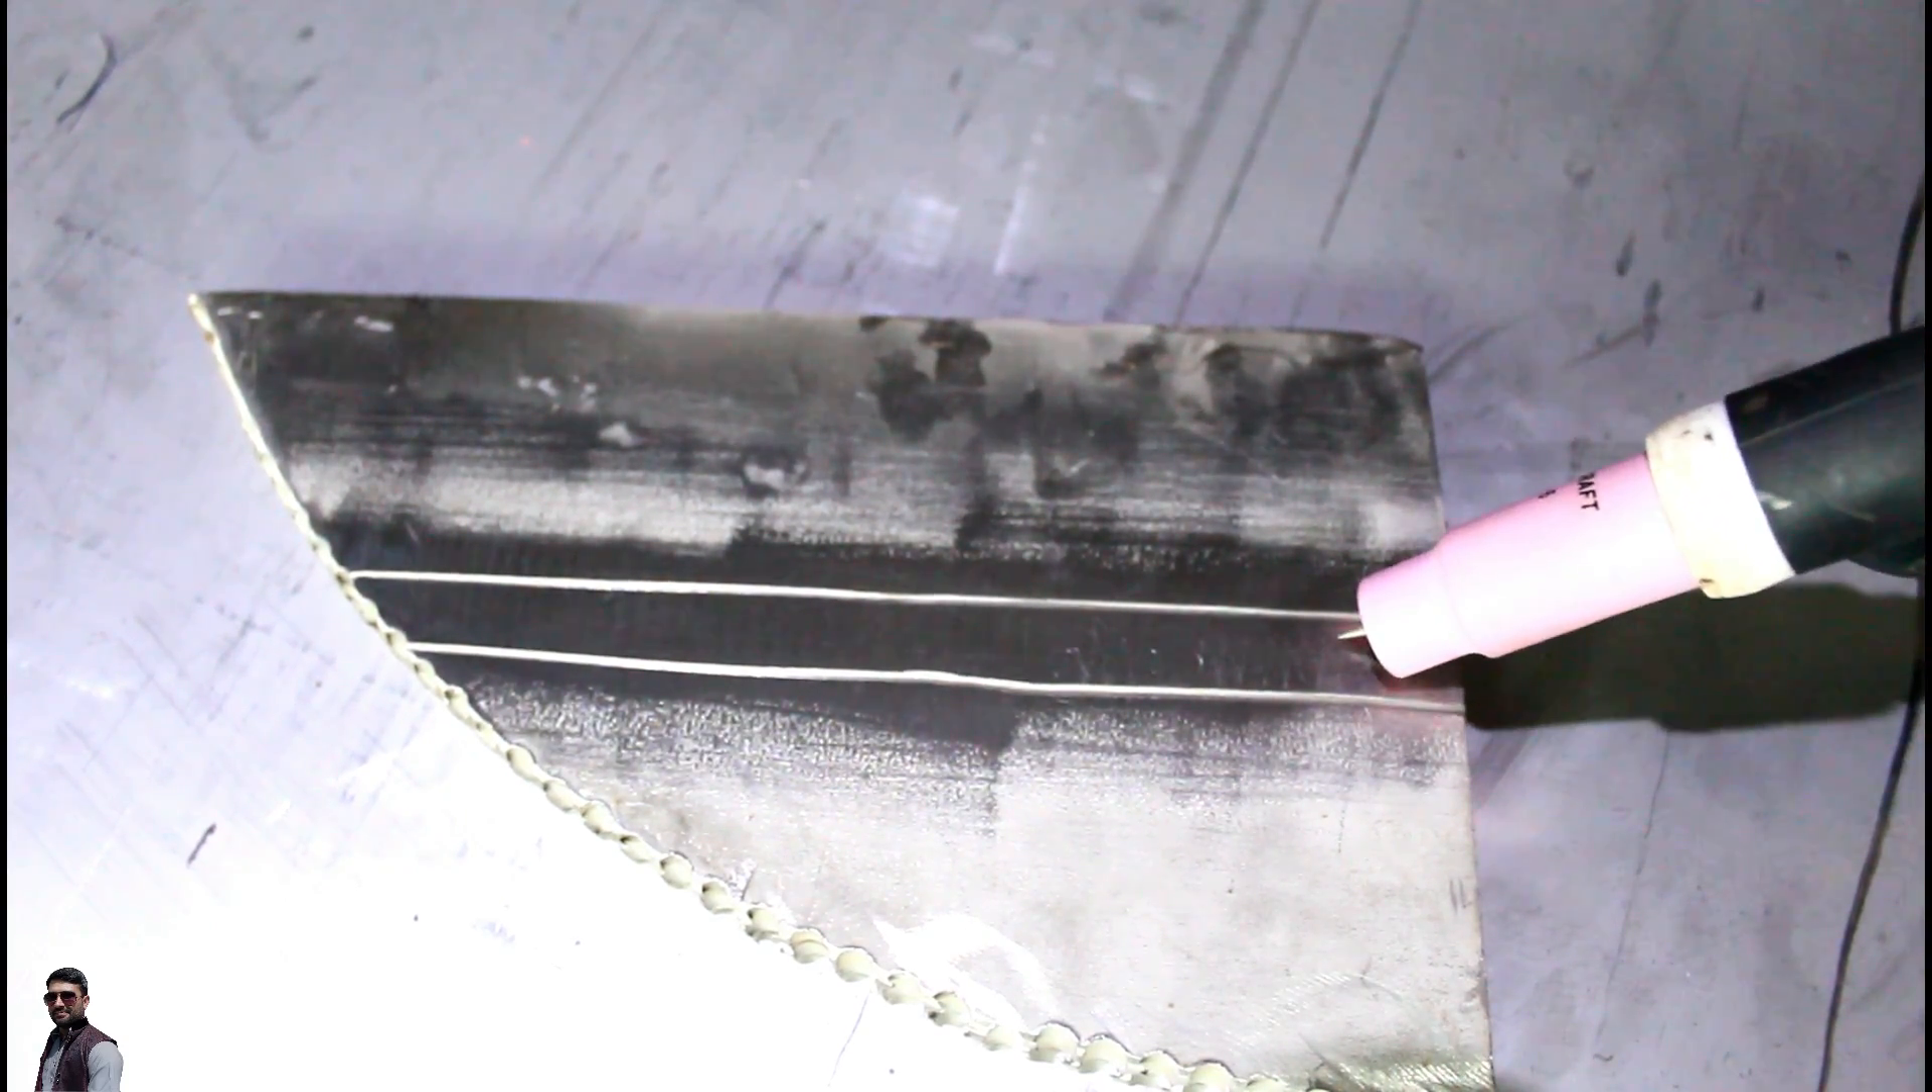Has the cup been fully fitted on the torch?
Yes.